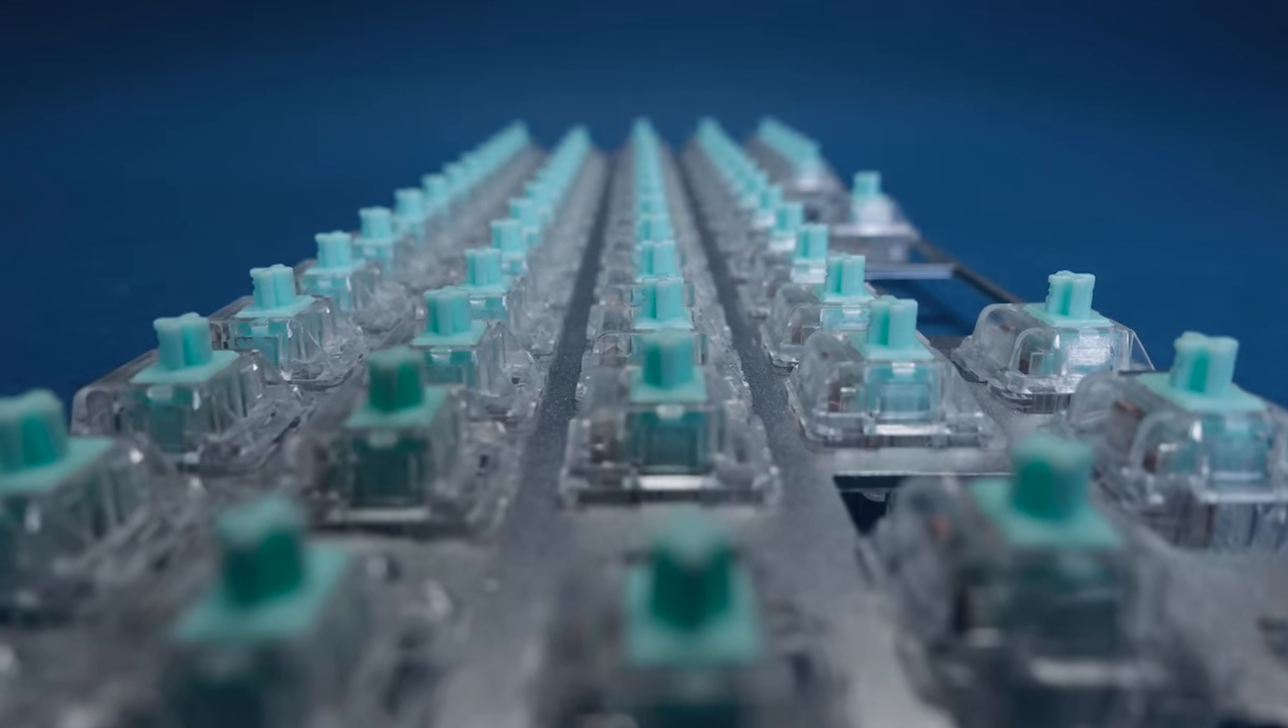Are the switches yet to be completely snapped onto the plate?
No.